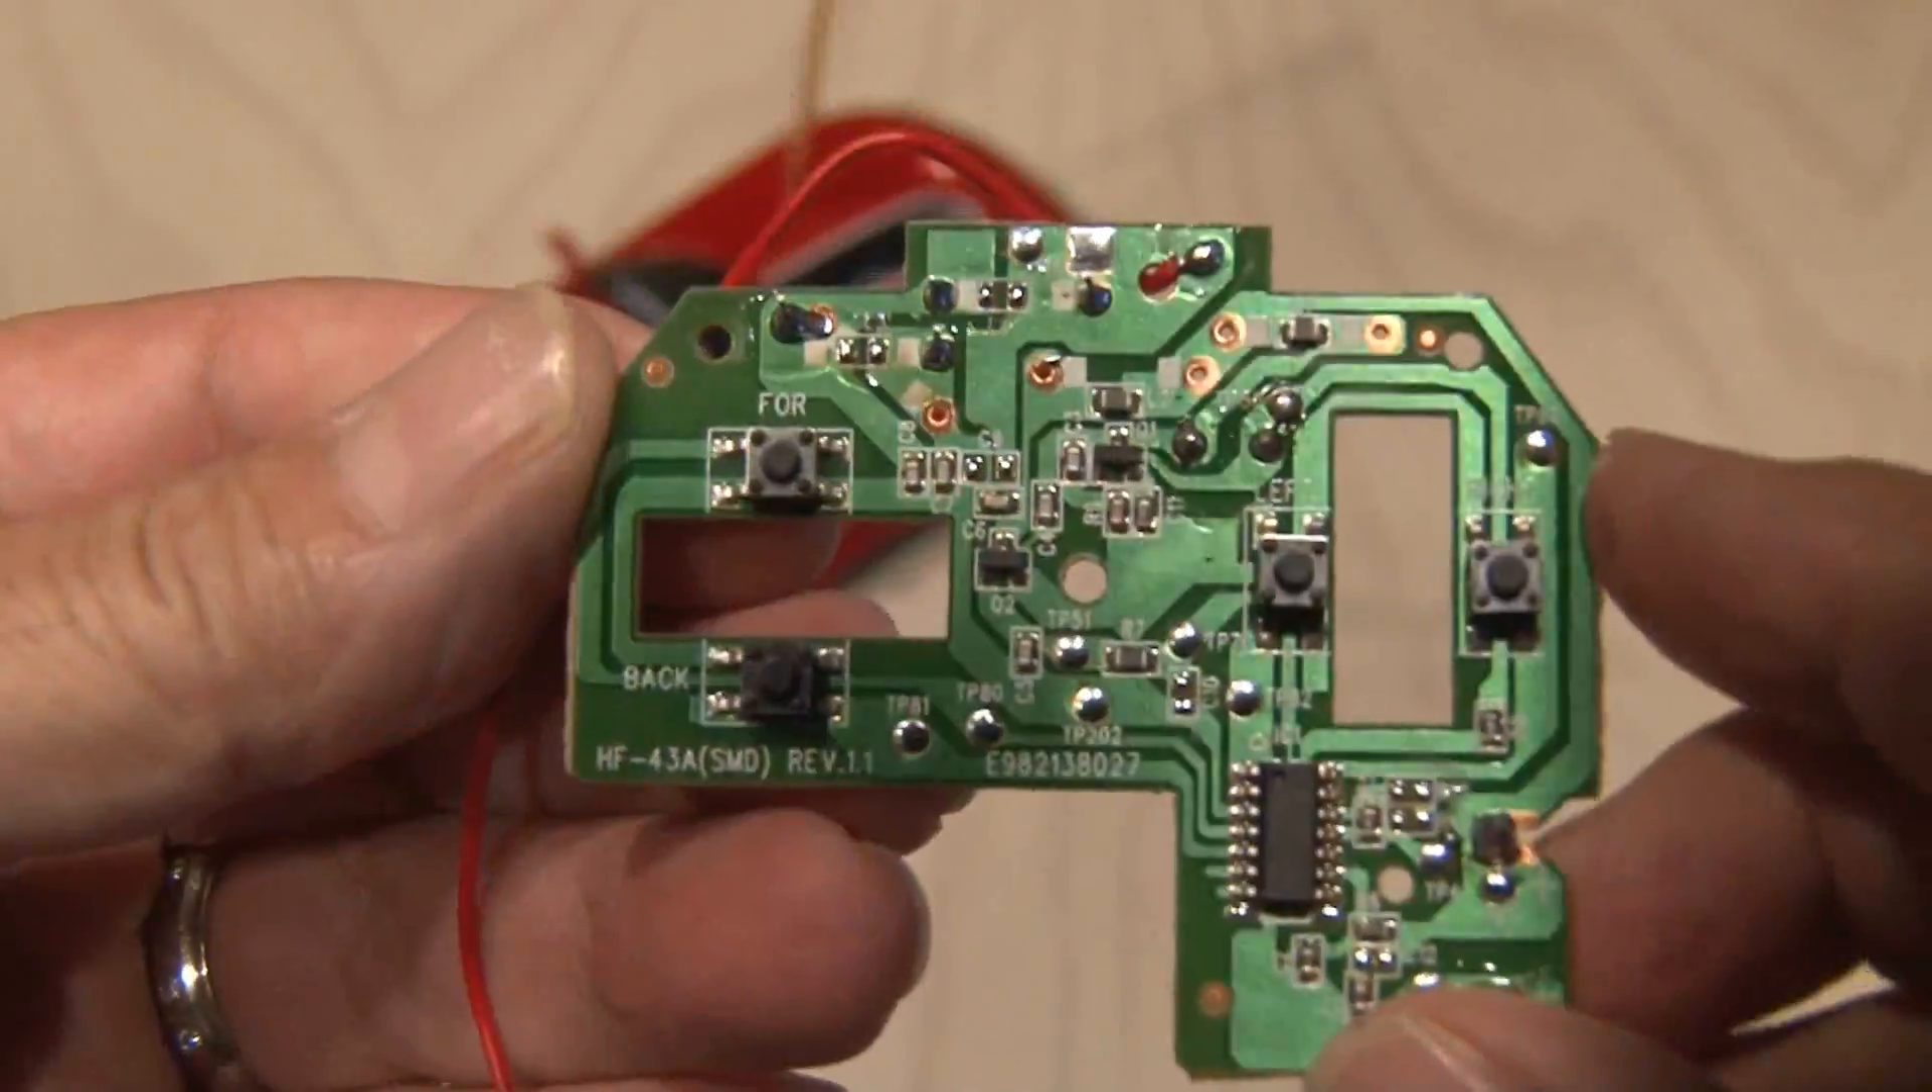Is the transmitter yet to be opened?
No.